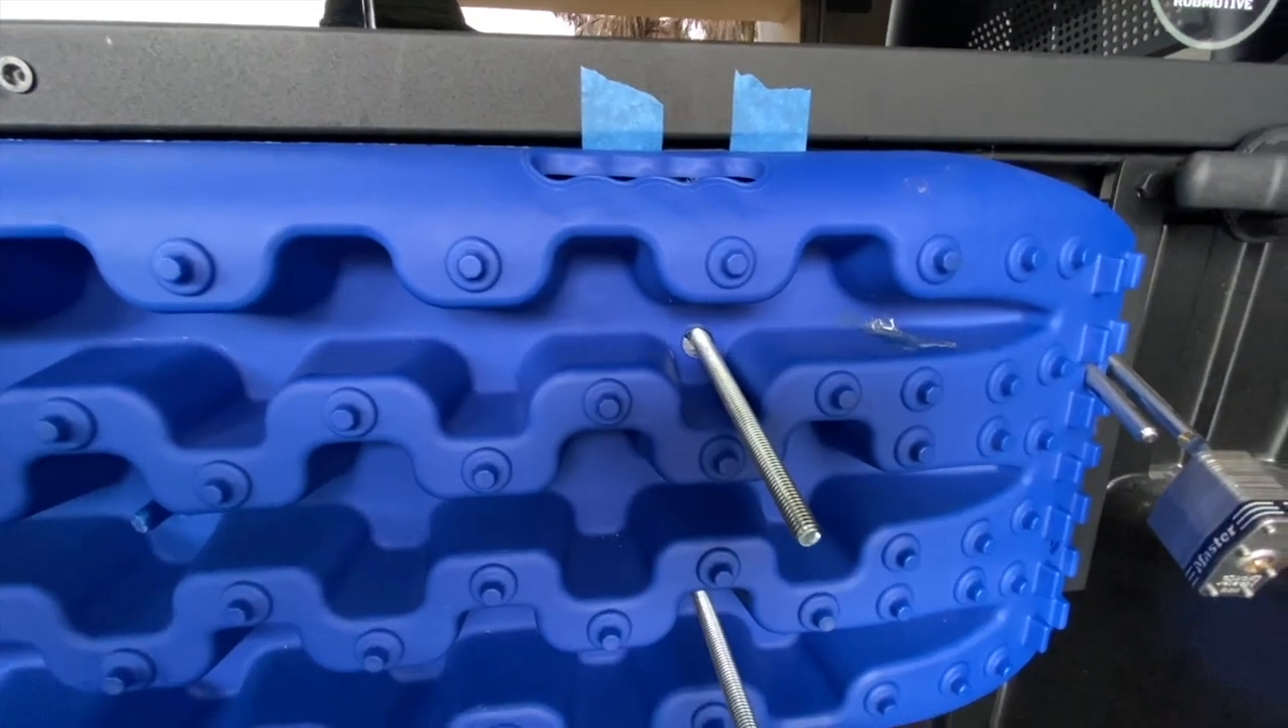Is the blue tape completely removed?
No.